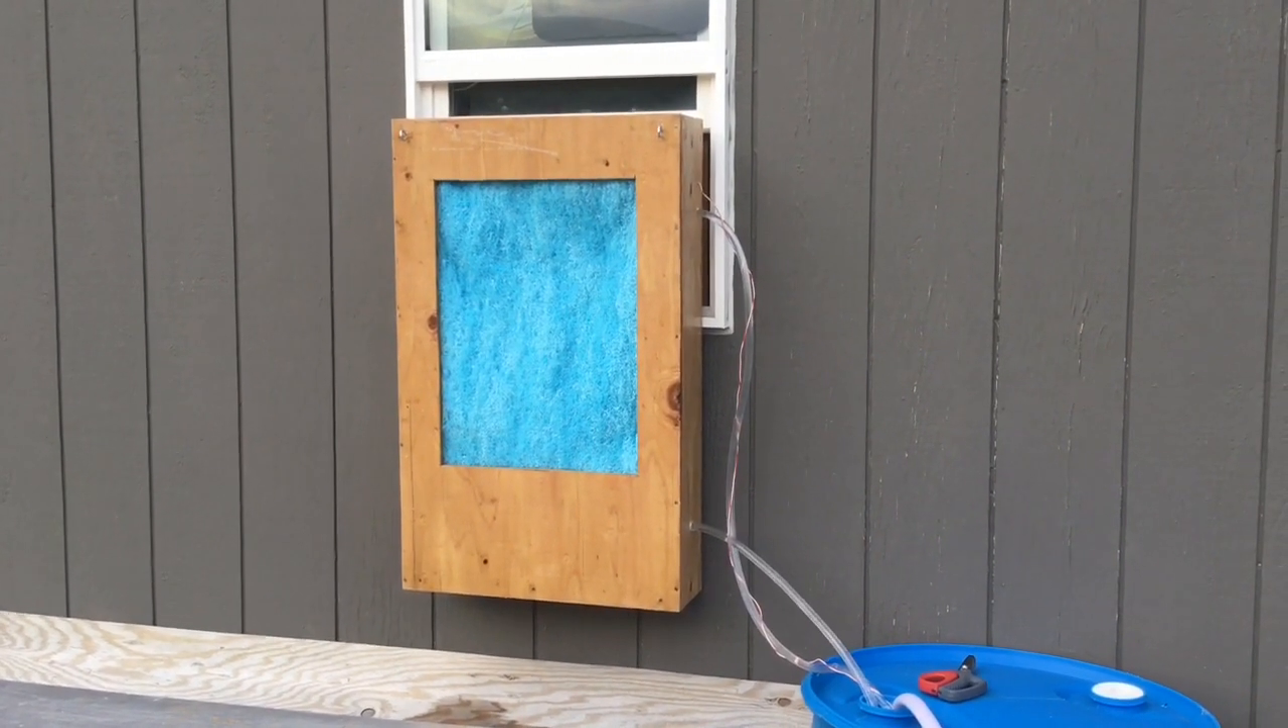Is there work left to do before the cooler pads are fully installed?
No.